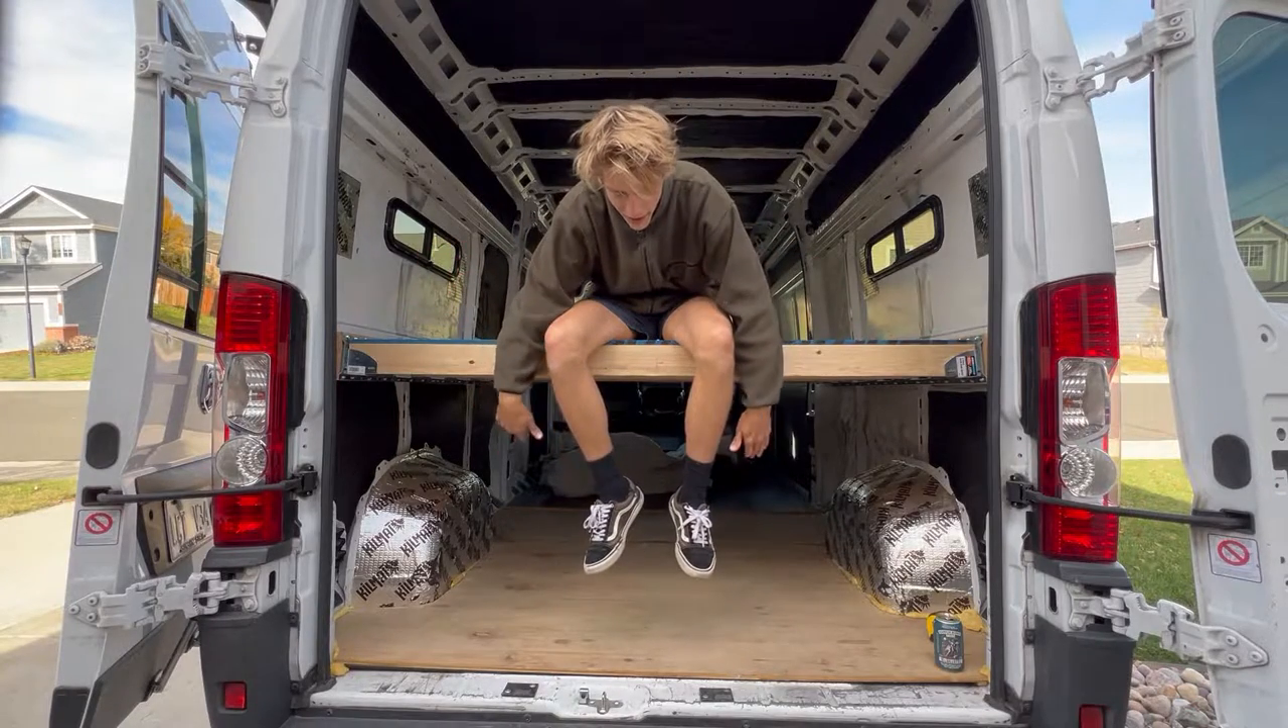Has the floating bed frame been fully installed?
Yes.